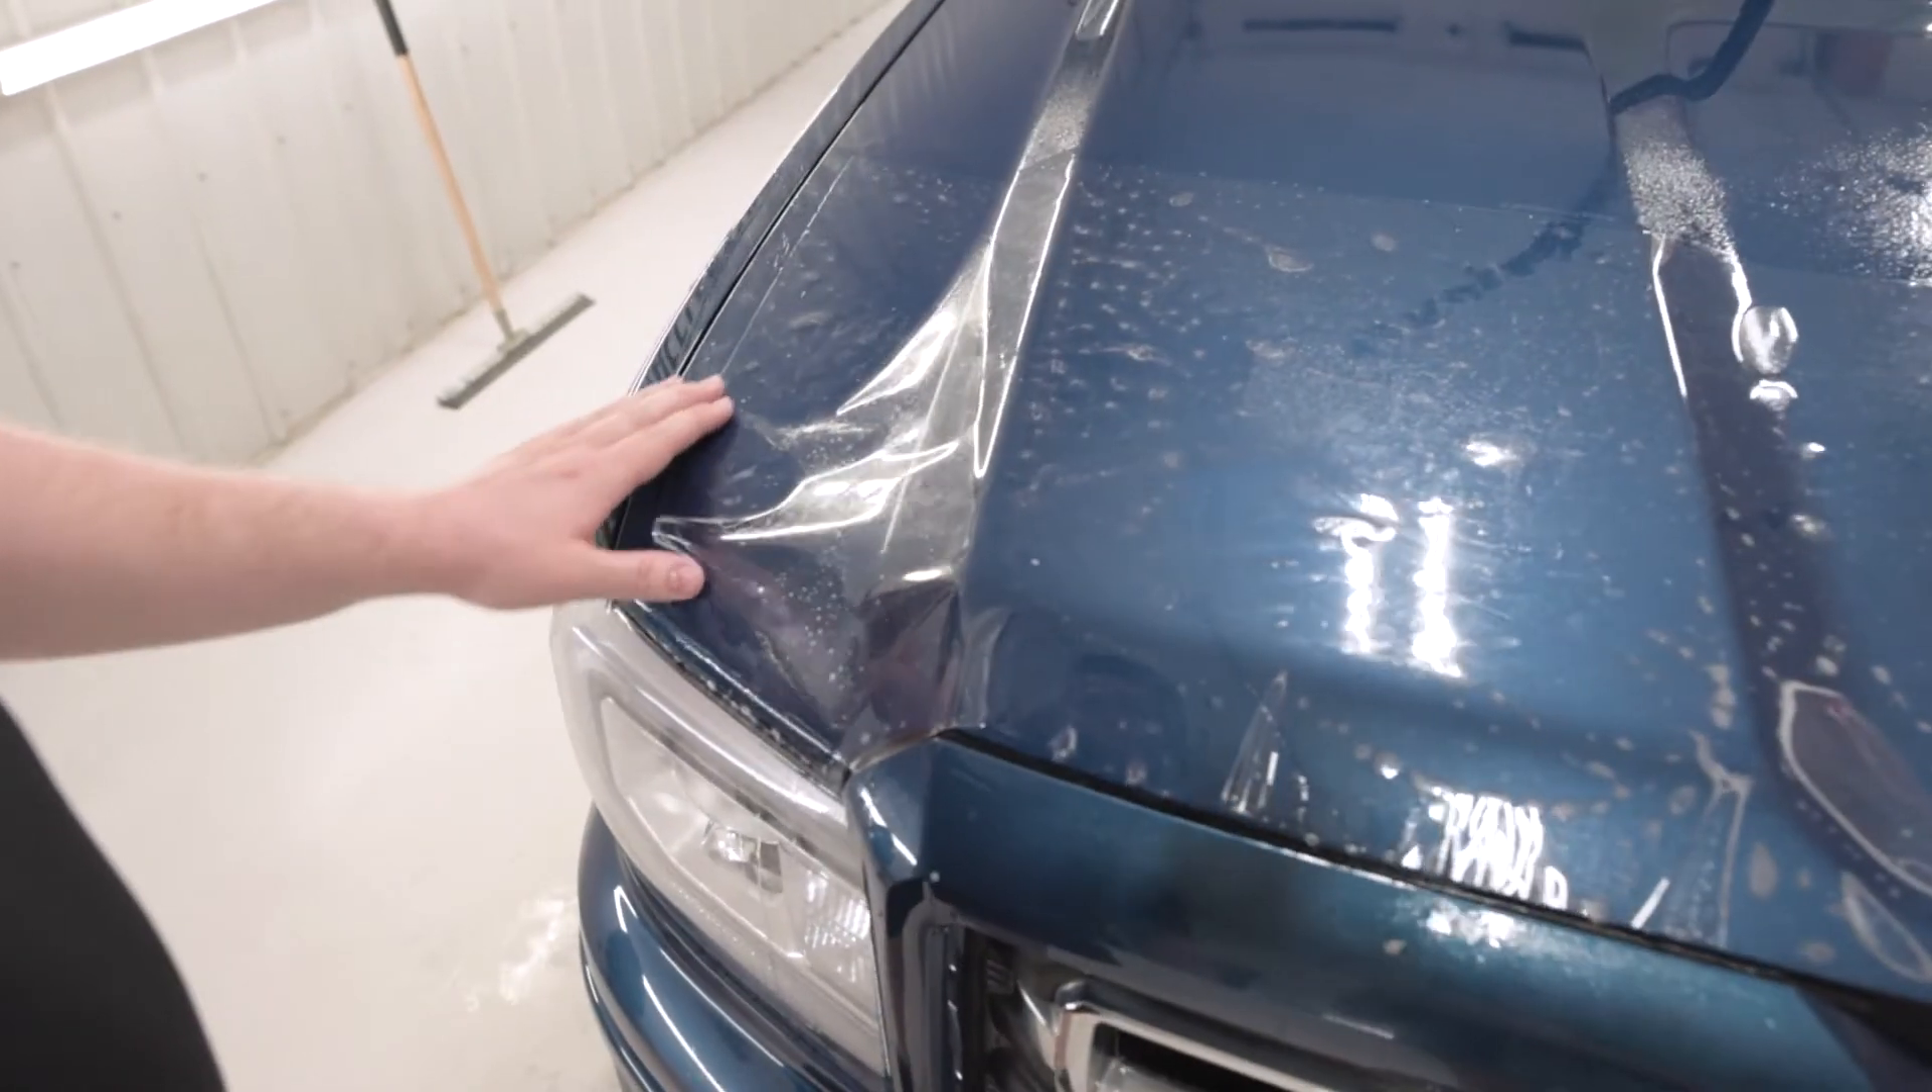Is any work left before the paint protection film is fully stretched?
Yes.